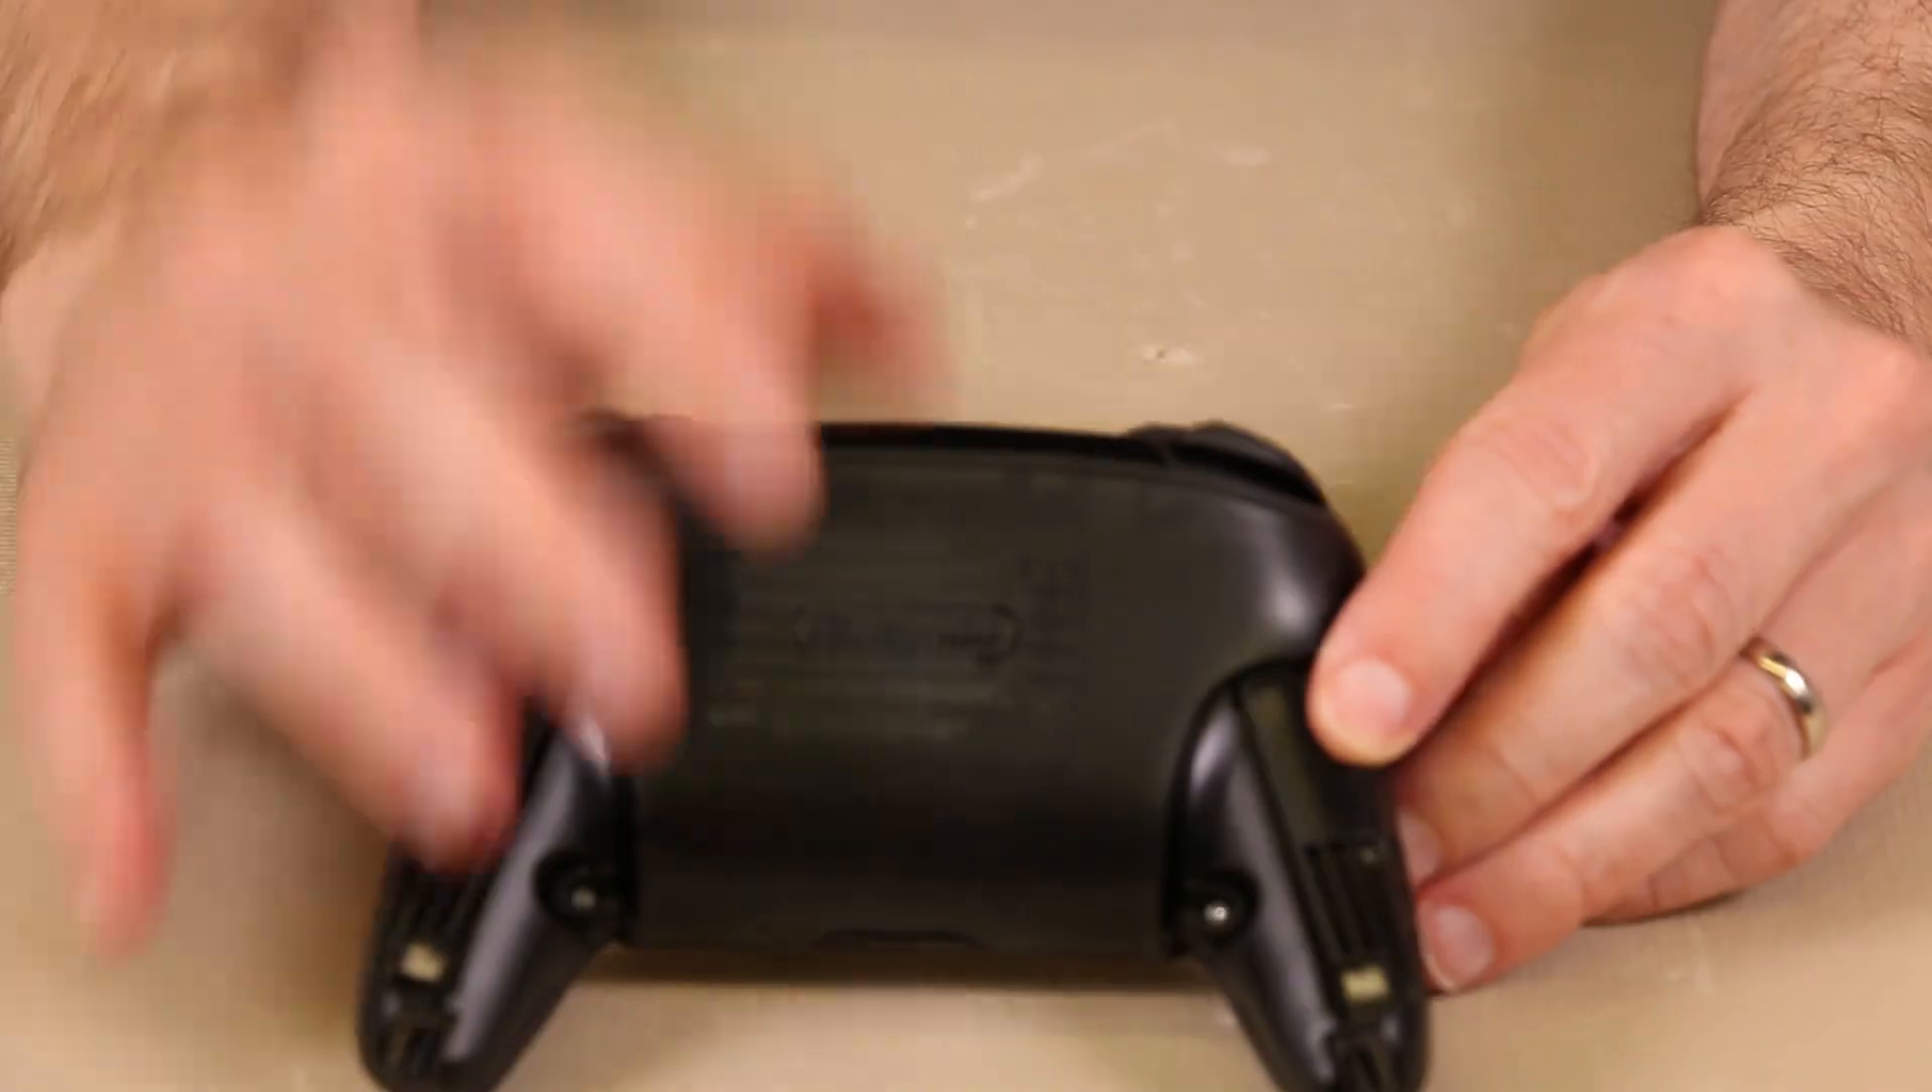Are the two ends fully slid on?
No.